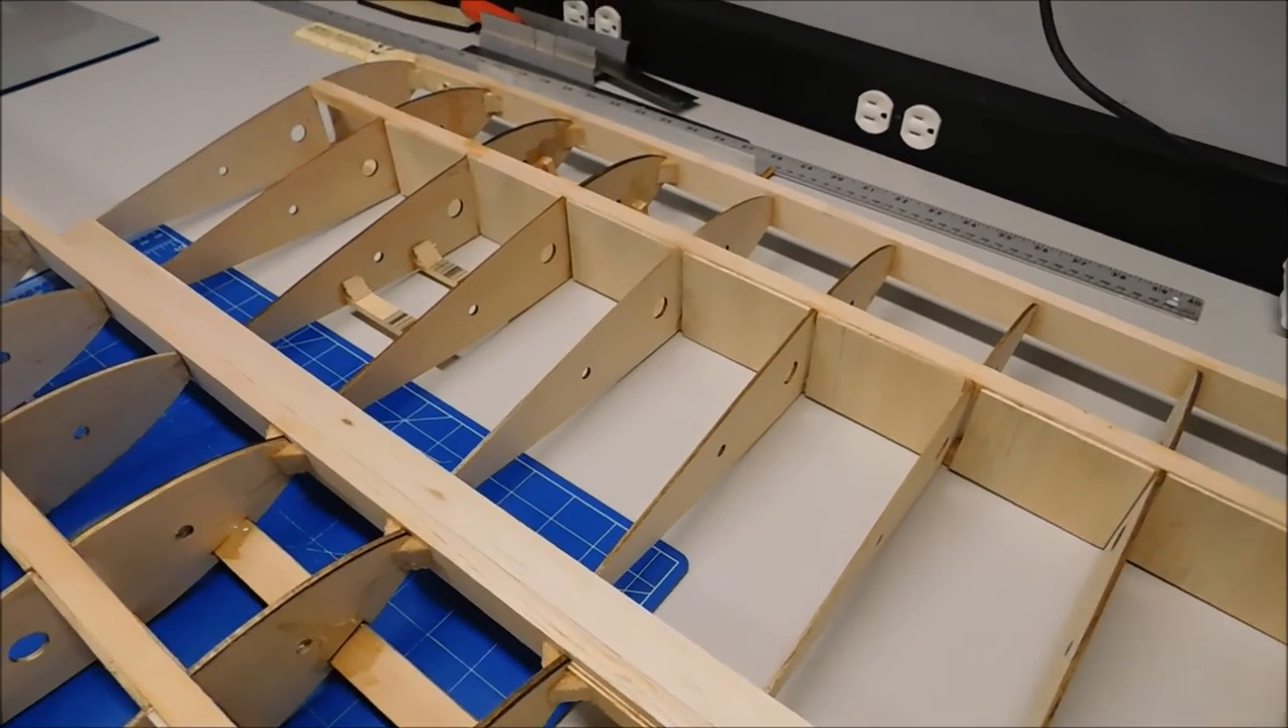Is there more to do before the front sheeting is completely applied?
Yes.